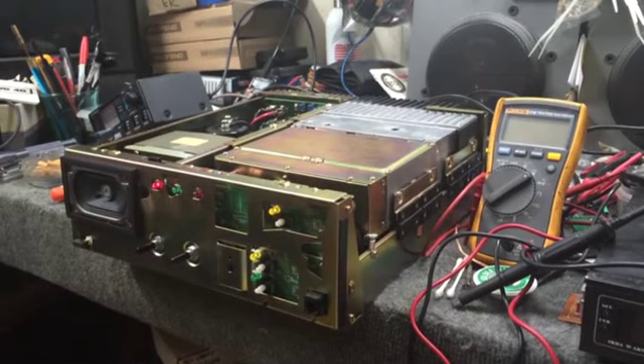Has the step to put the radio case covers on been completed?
No.